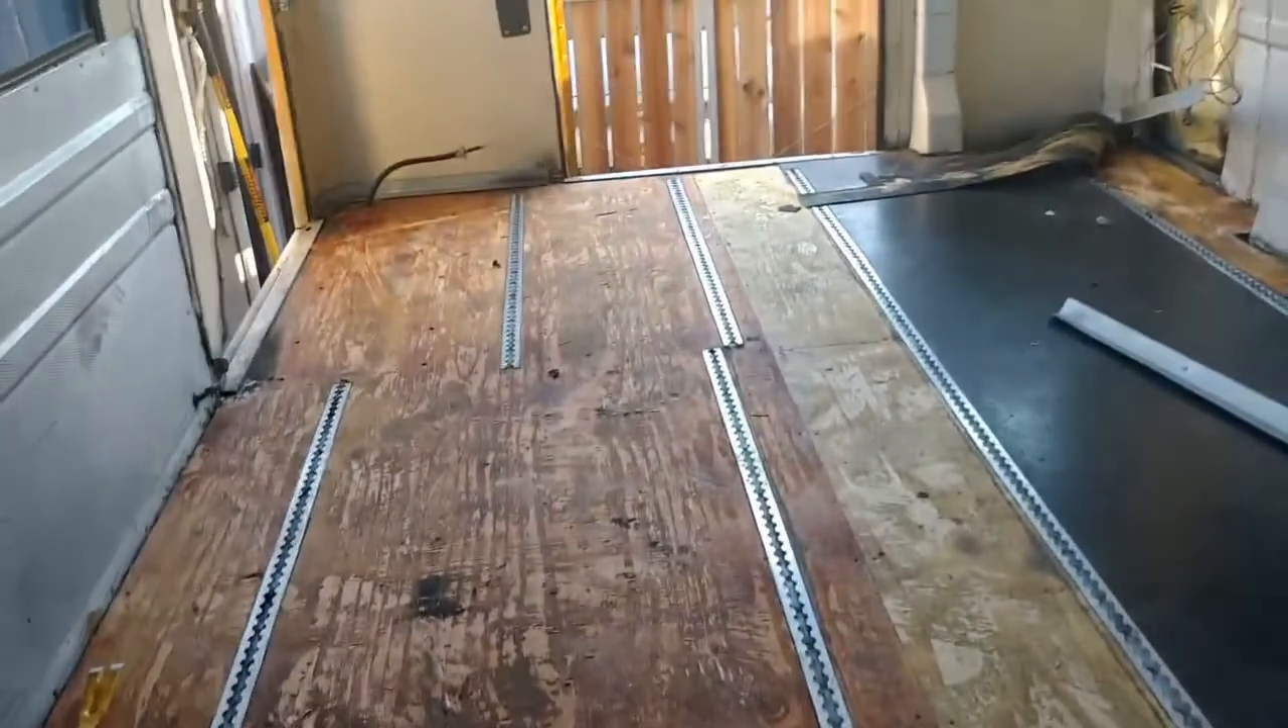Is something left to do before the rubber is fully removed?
Yes.